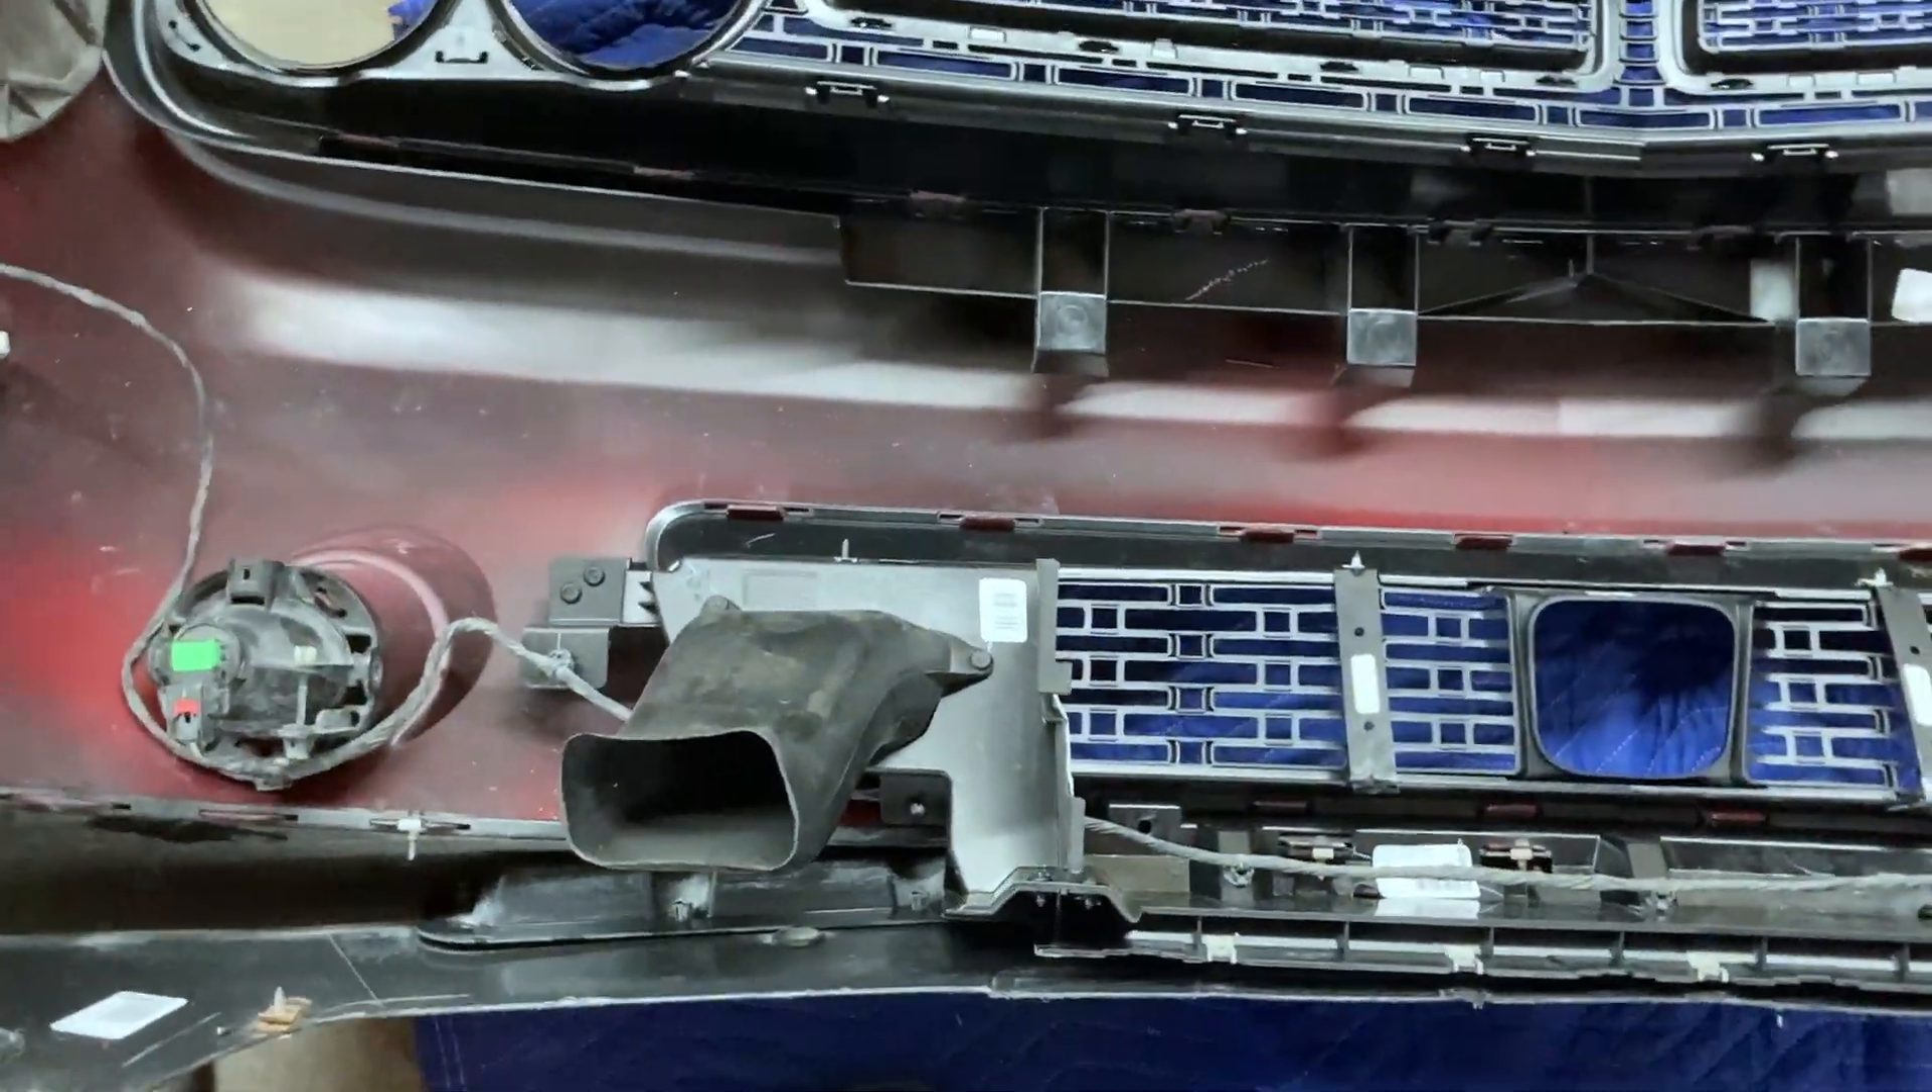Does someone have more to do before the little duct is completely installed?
No.